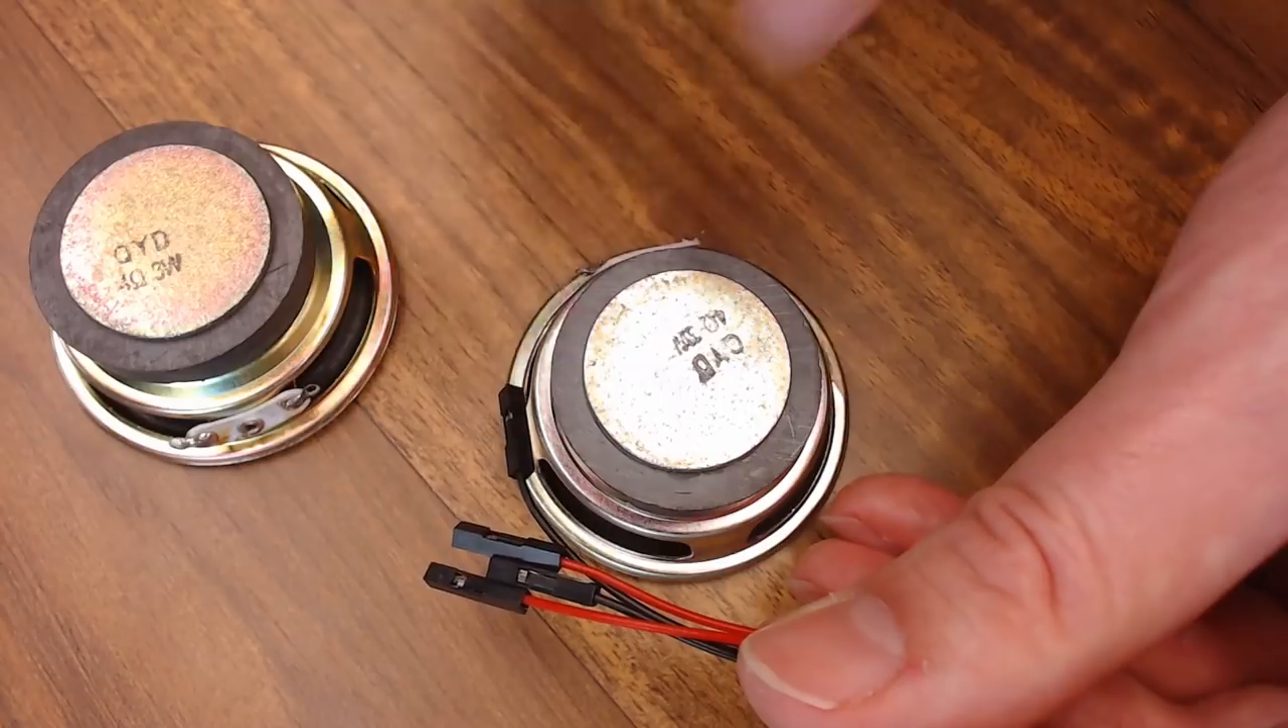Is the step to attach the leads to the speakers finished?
No.